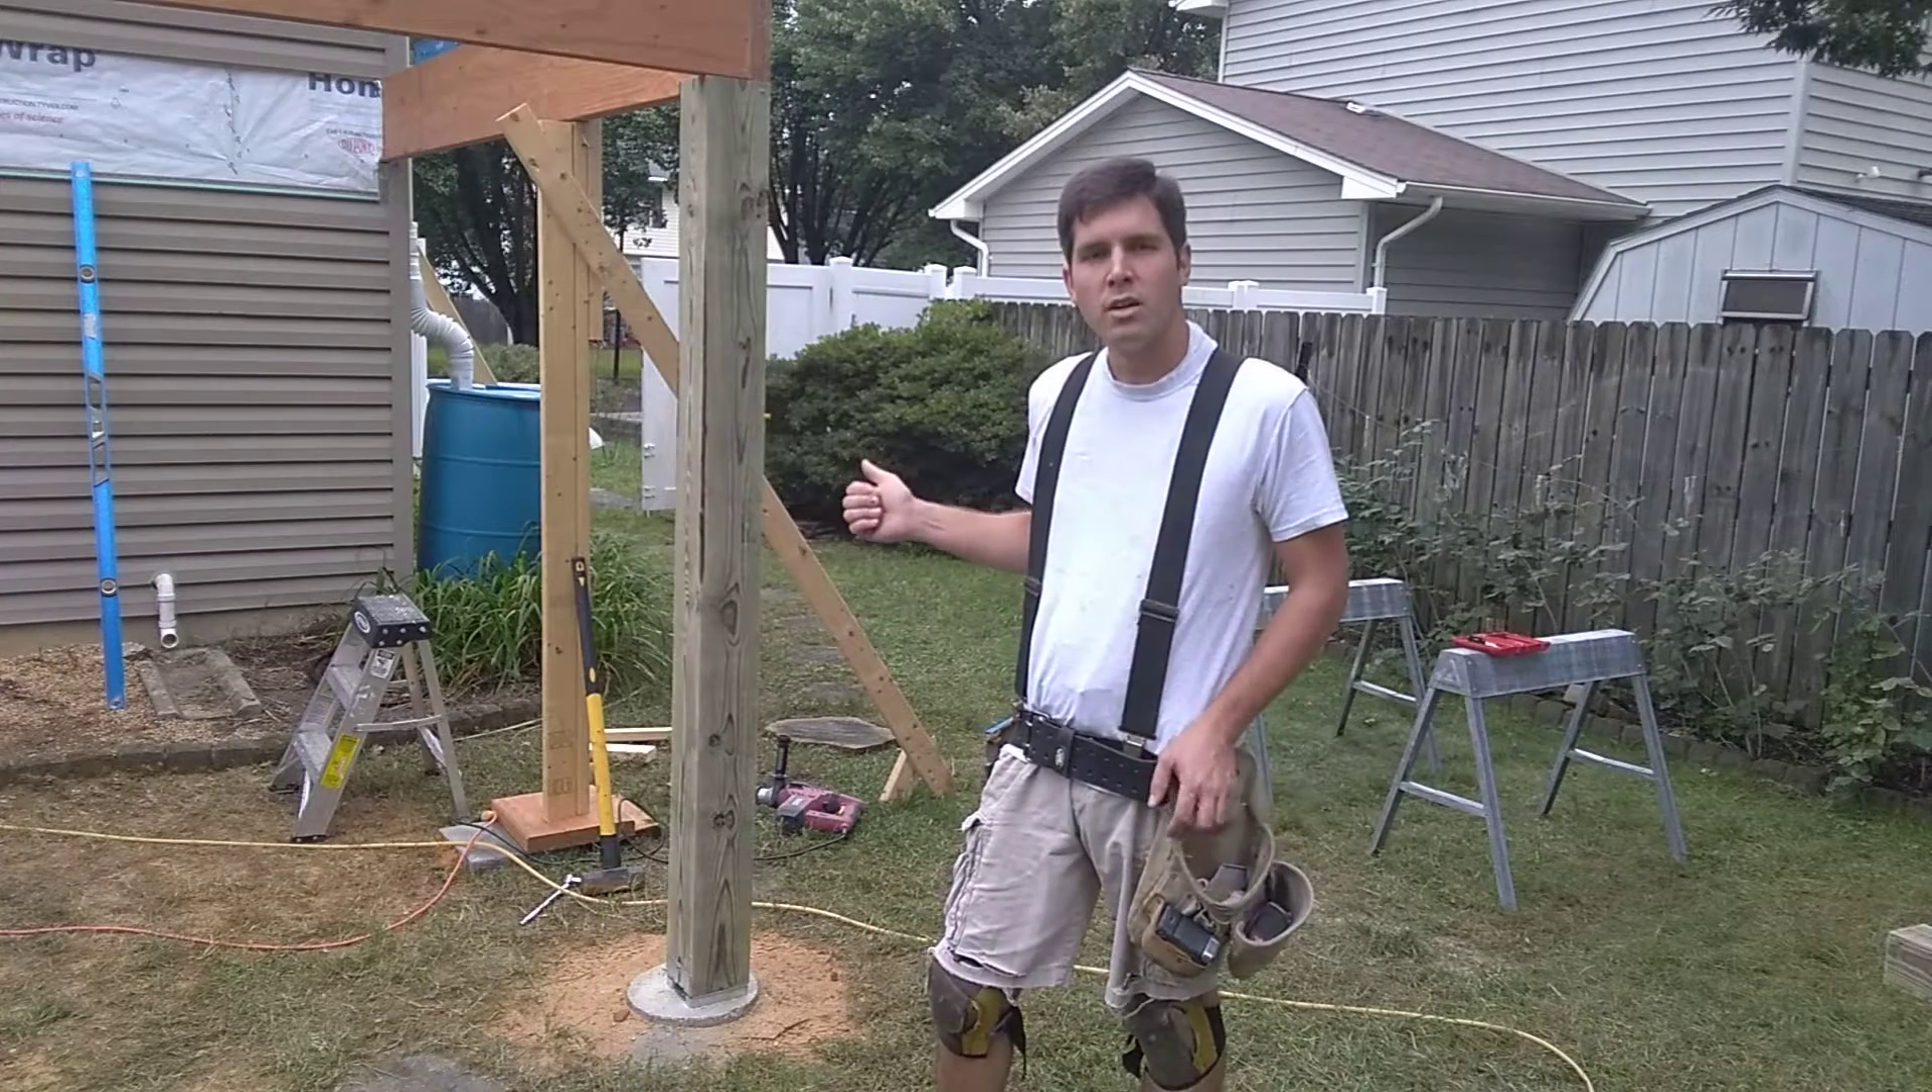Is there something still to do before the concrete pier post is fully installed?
No.